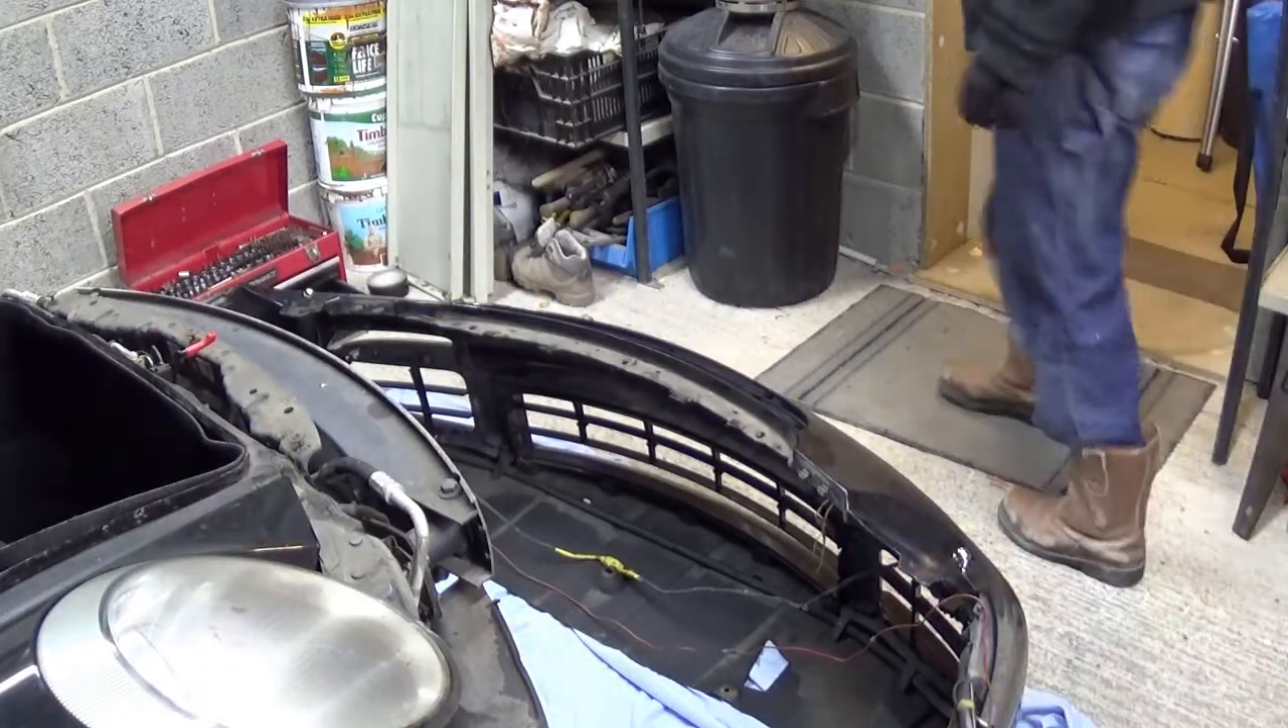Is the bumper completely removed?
Yes.